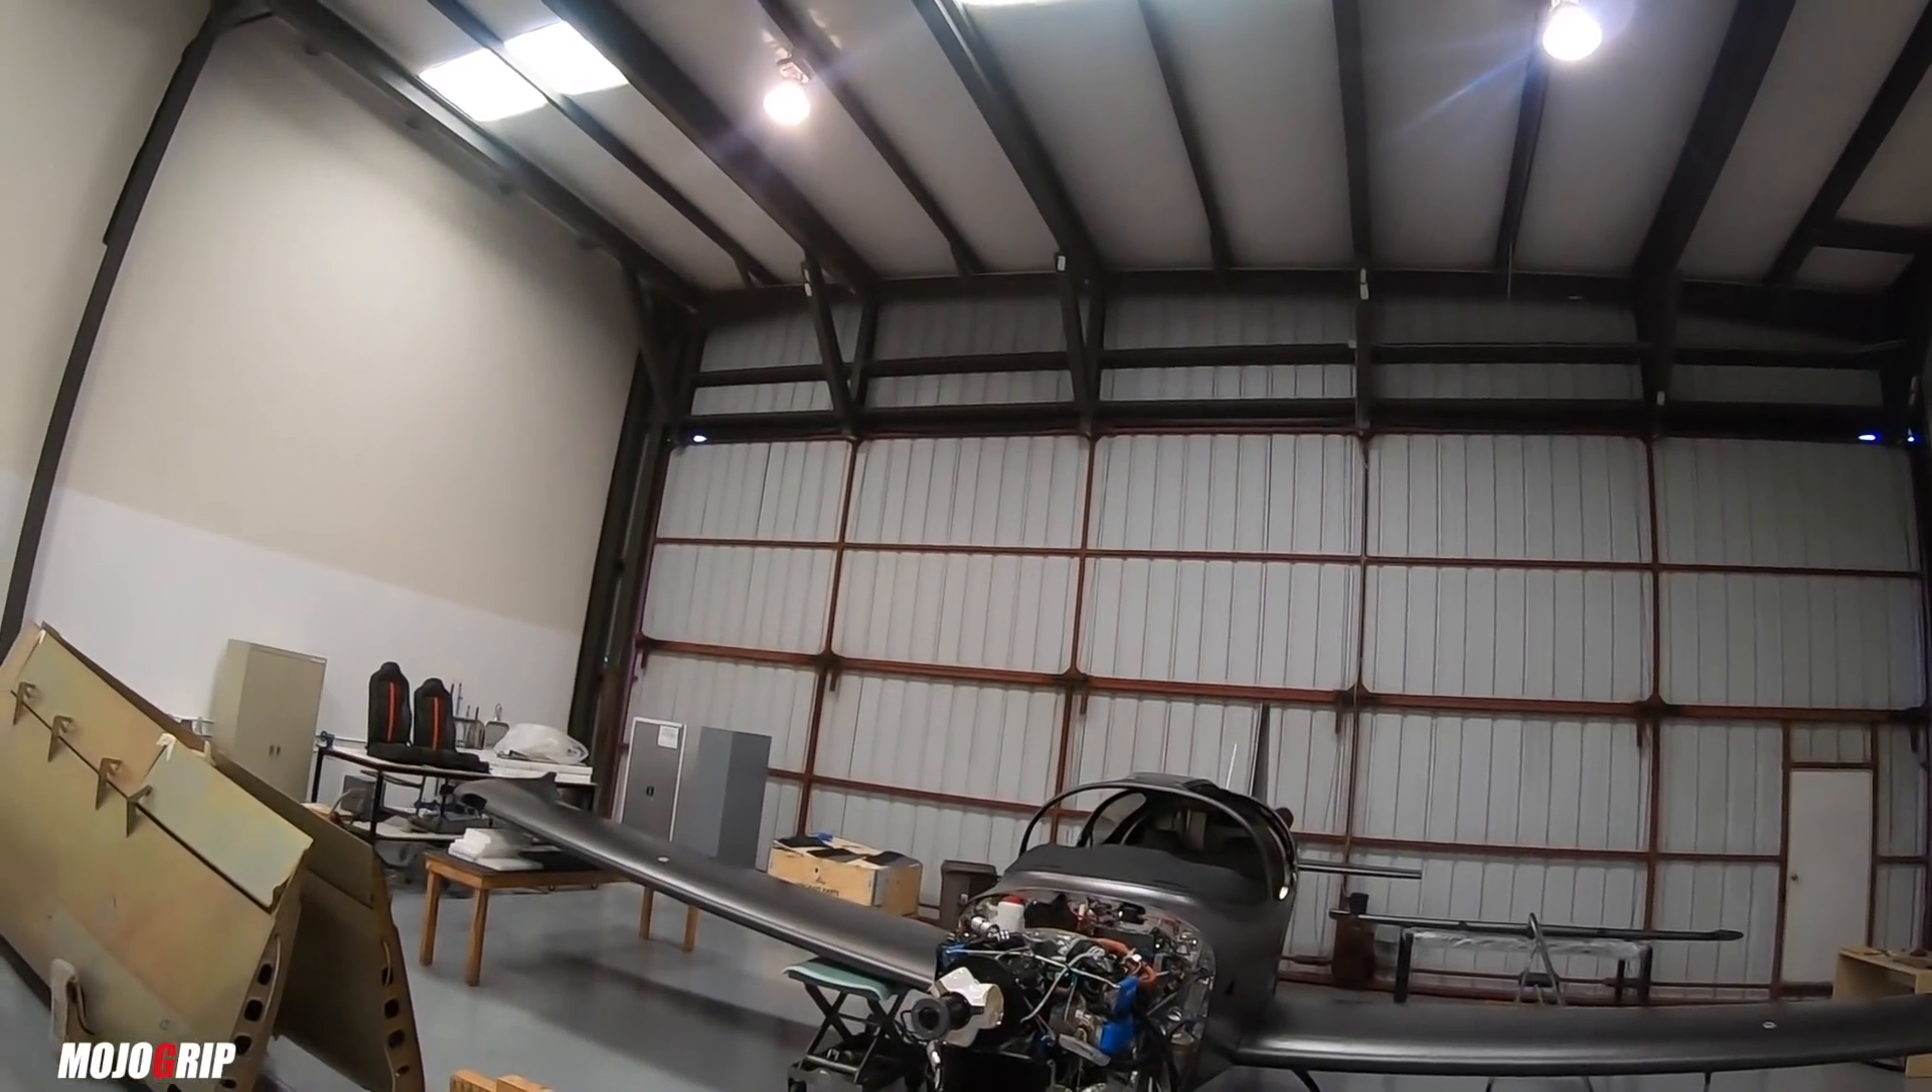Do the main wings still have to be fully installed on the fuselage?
No.